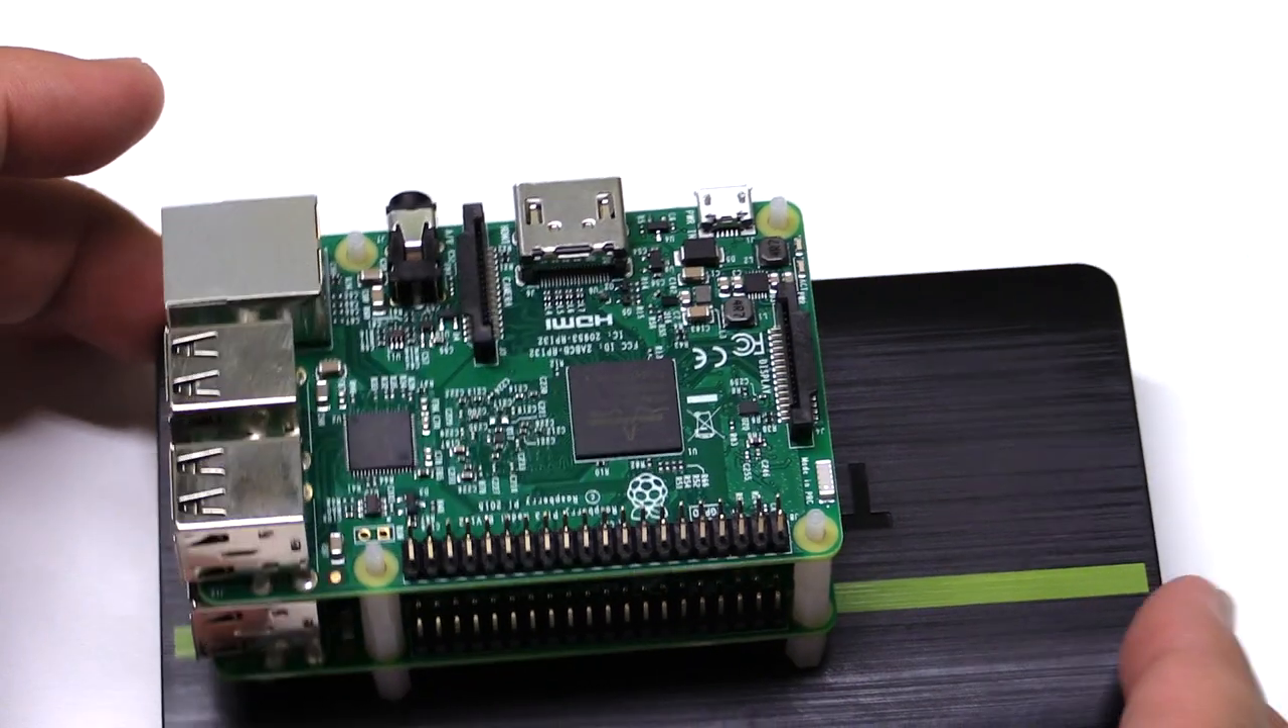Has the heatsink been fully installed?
No.